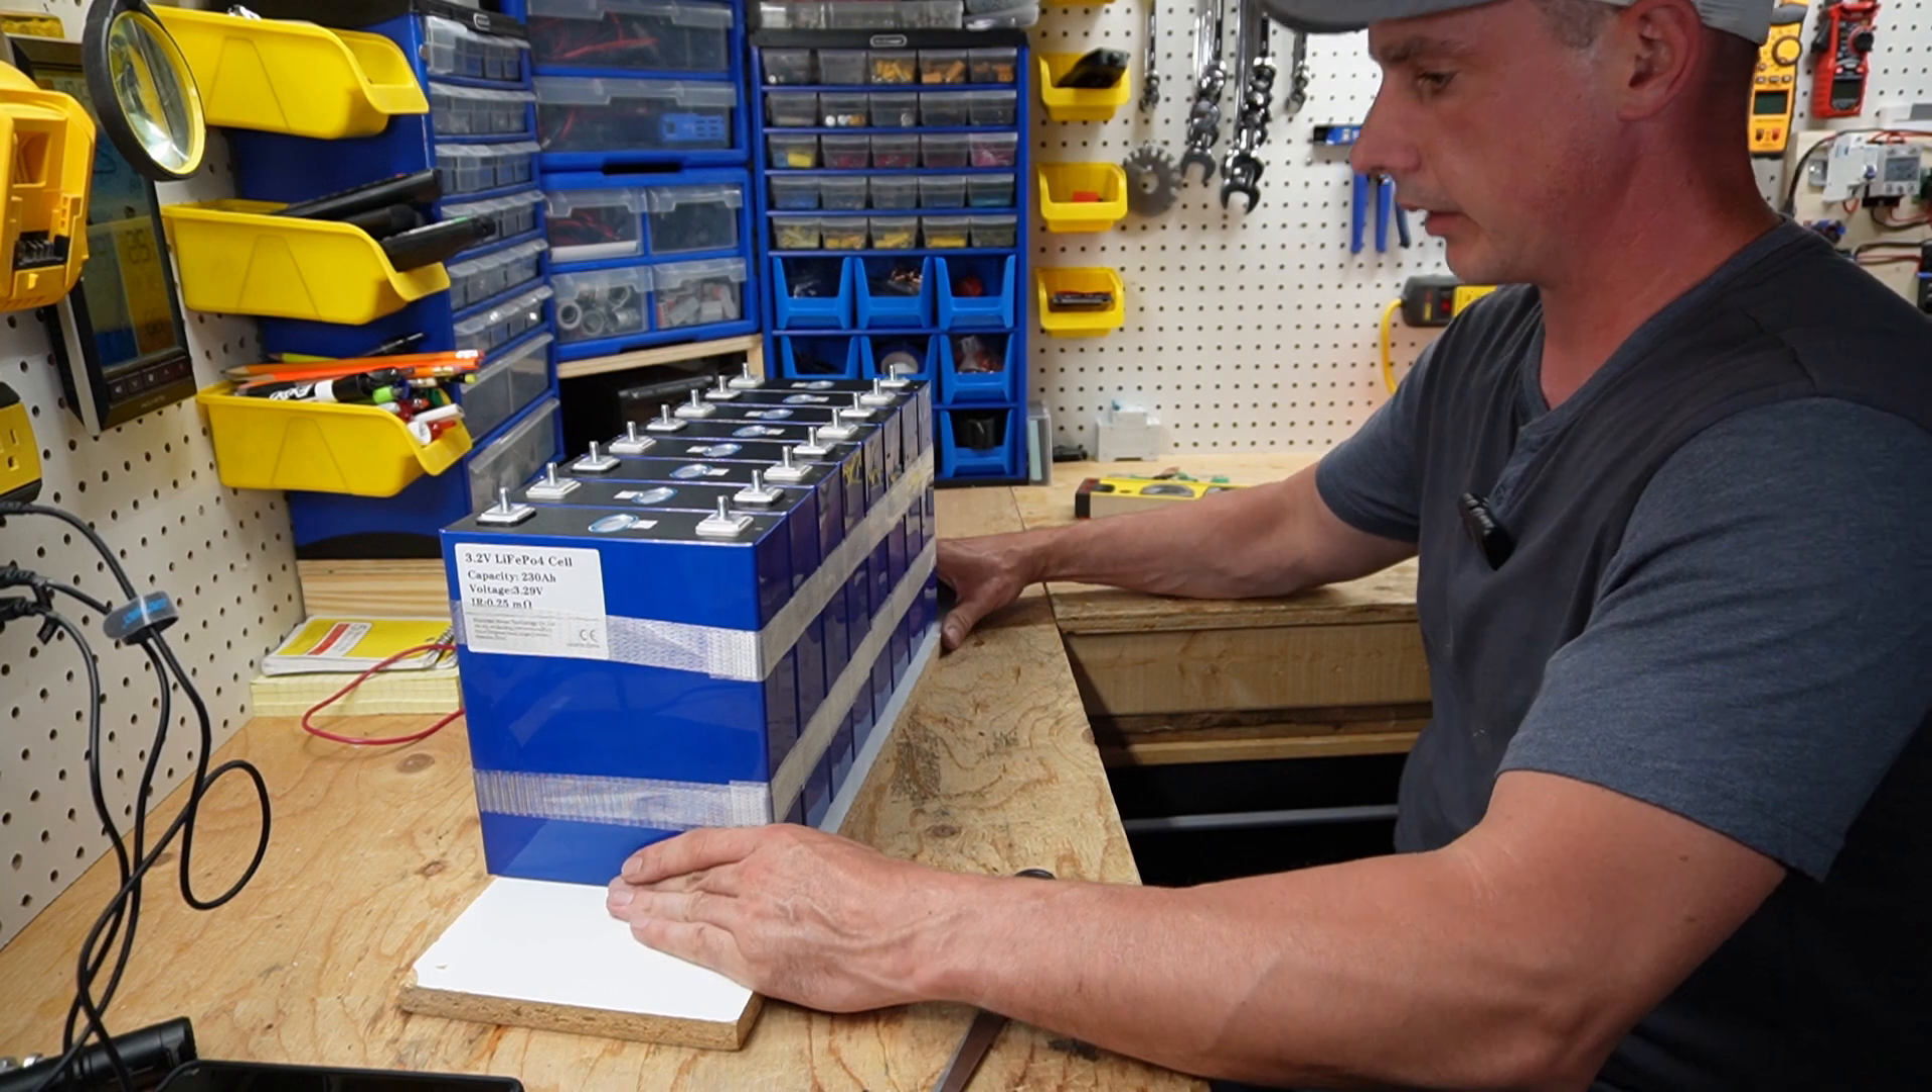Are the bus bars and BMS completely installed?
No.